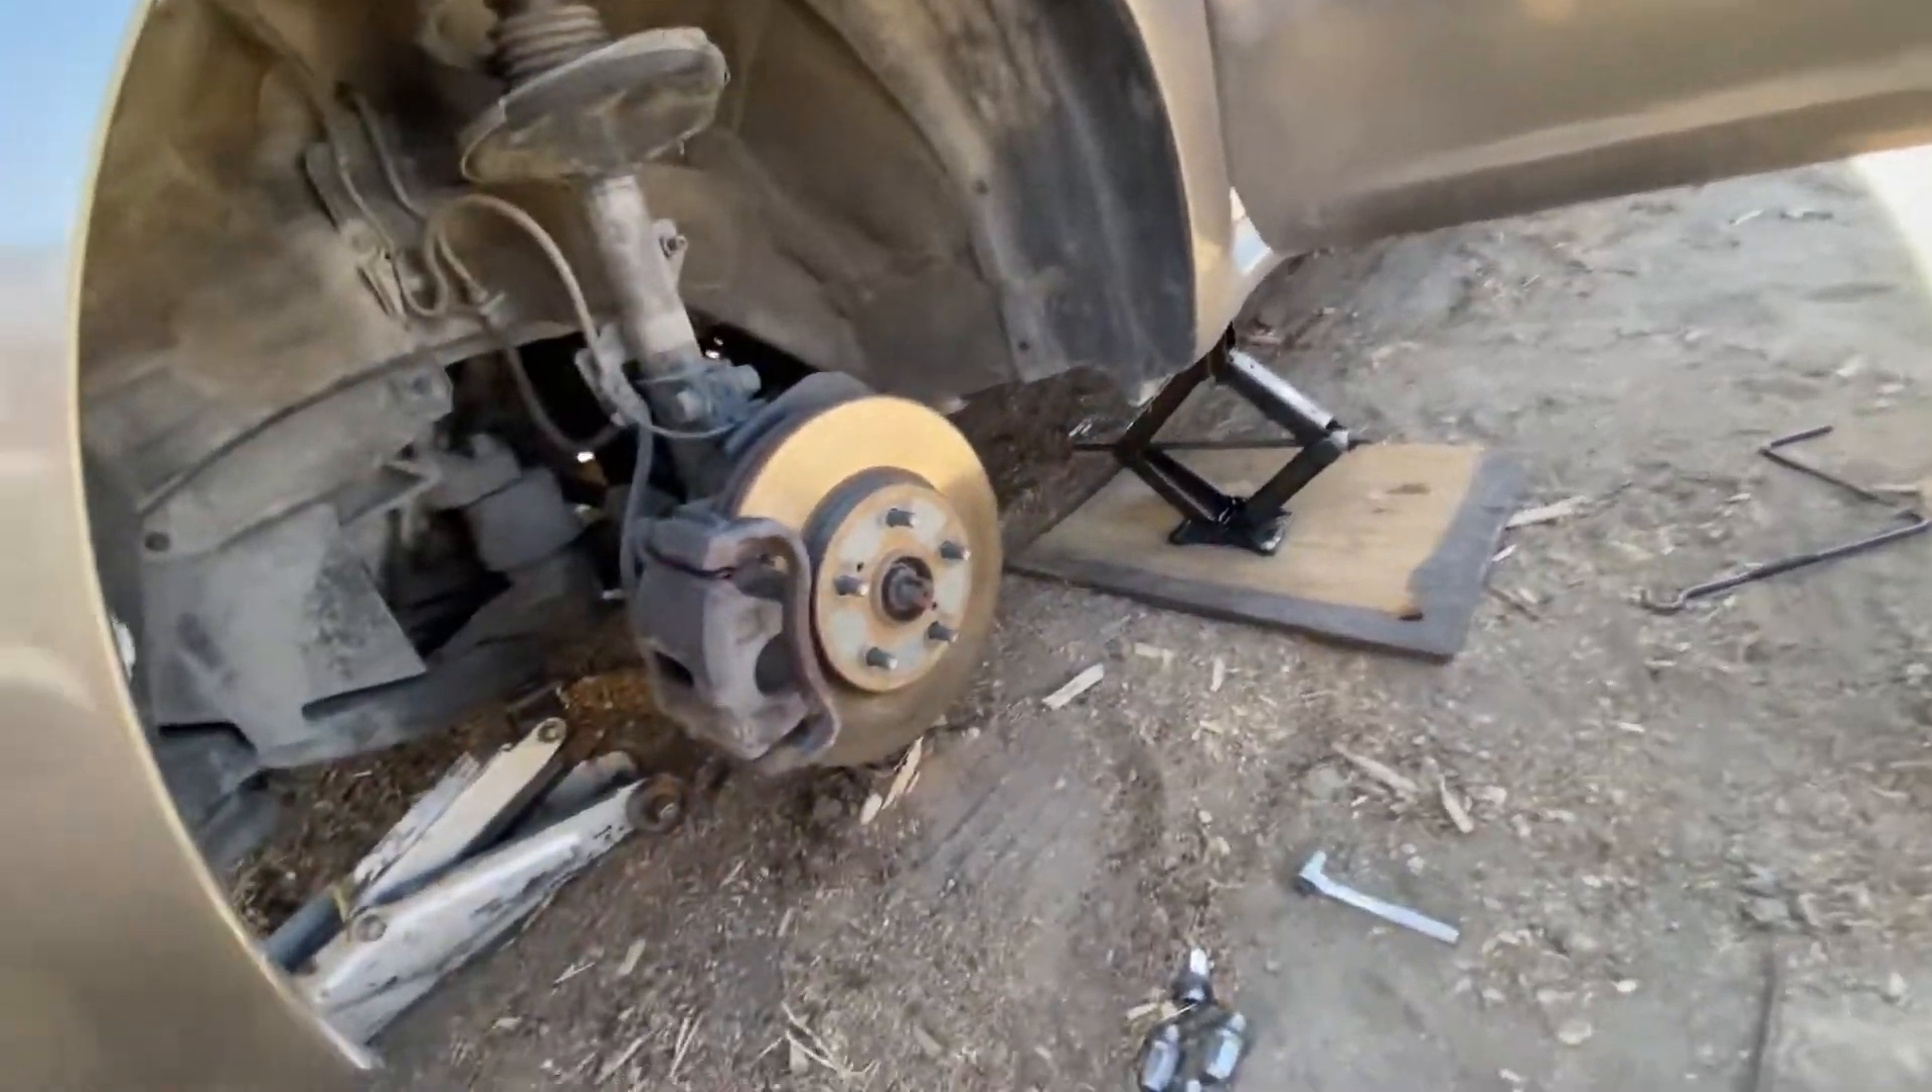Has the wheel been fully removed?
Yes.